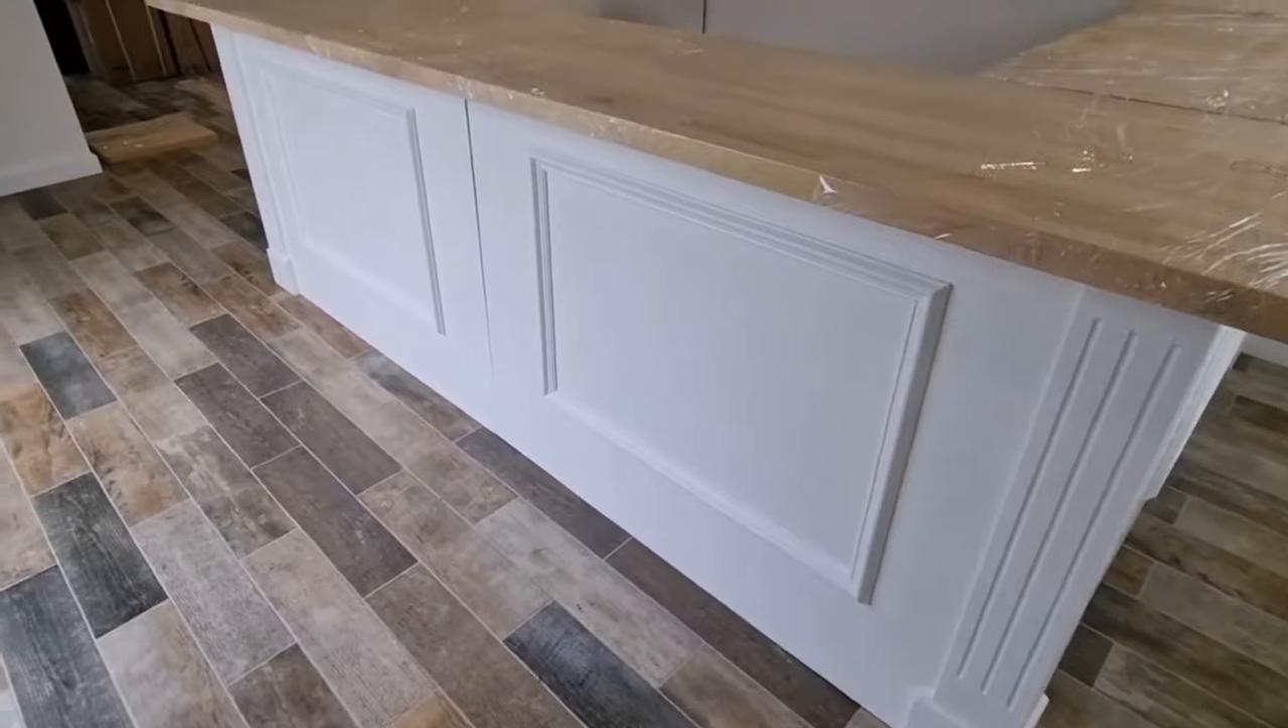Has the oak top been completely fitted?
Yes.